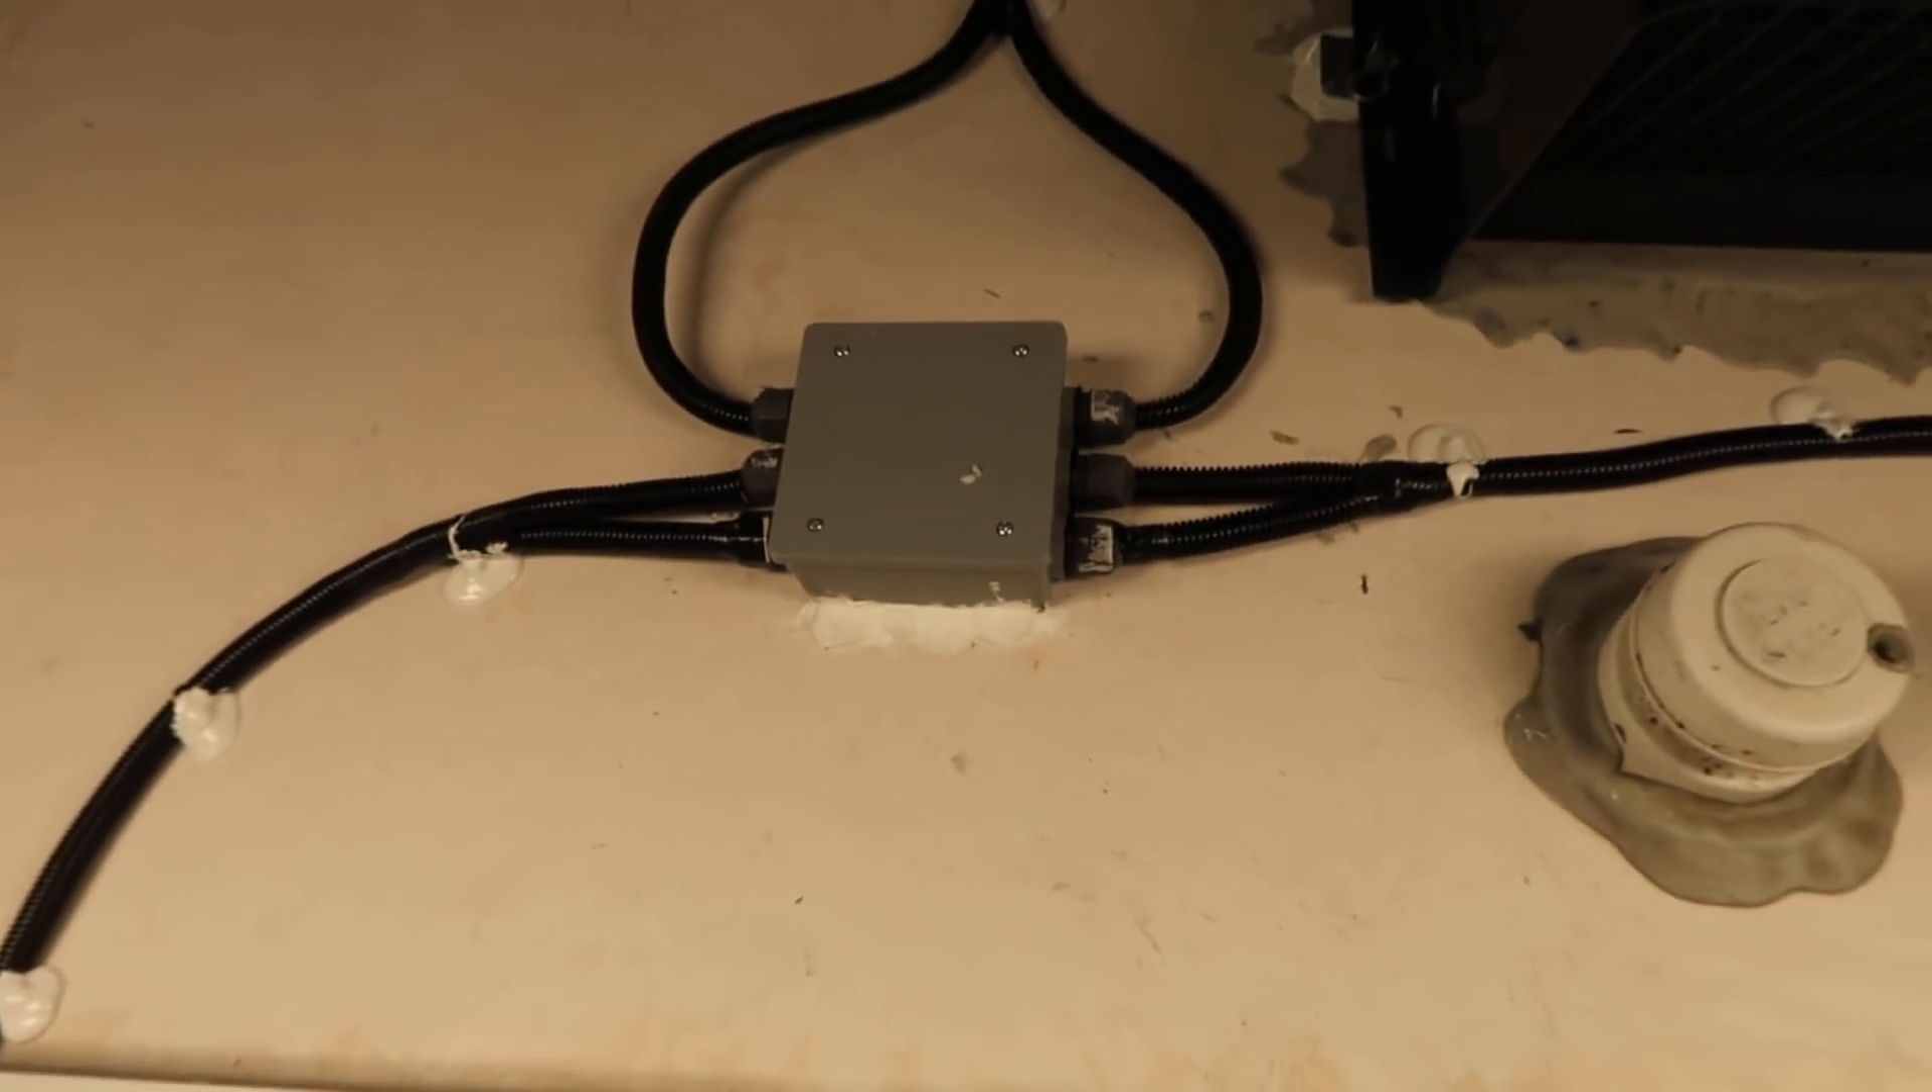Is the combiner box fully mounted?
Yes.